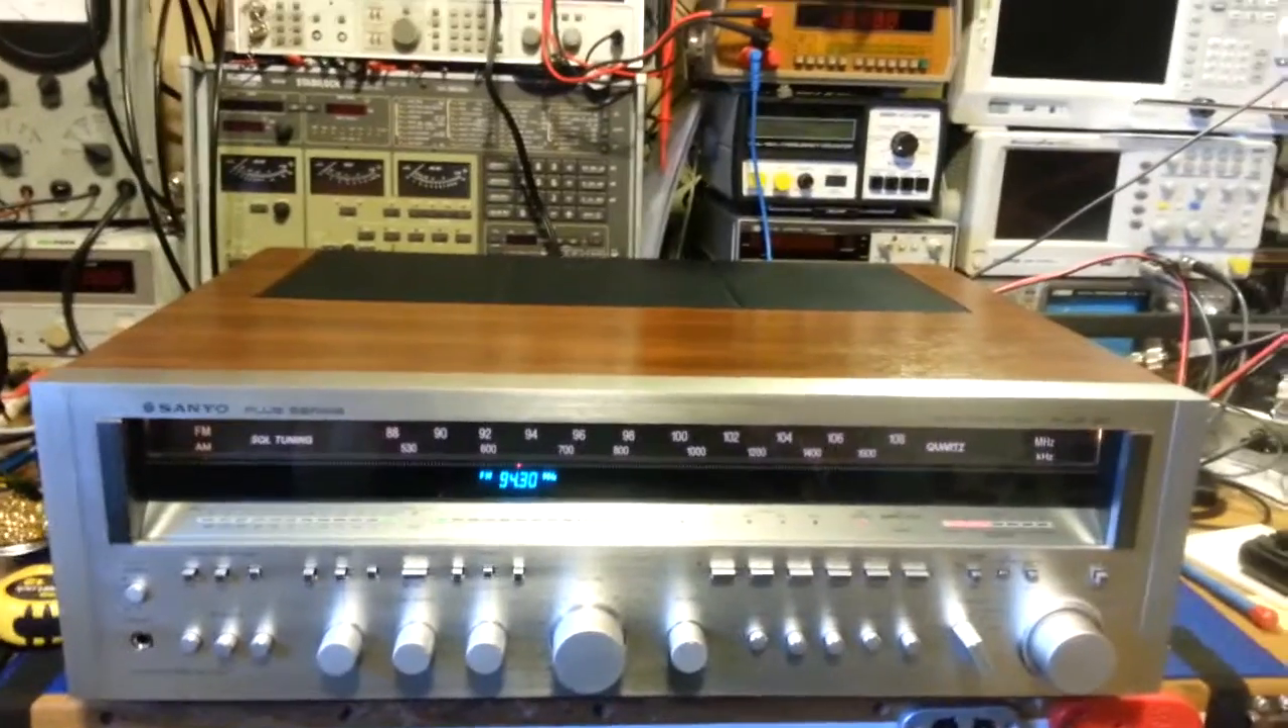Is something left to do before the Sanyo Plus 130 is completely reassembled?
No.